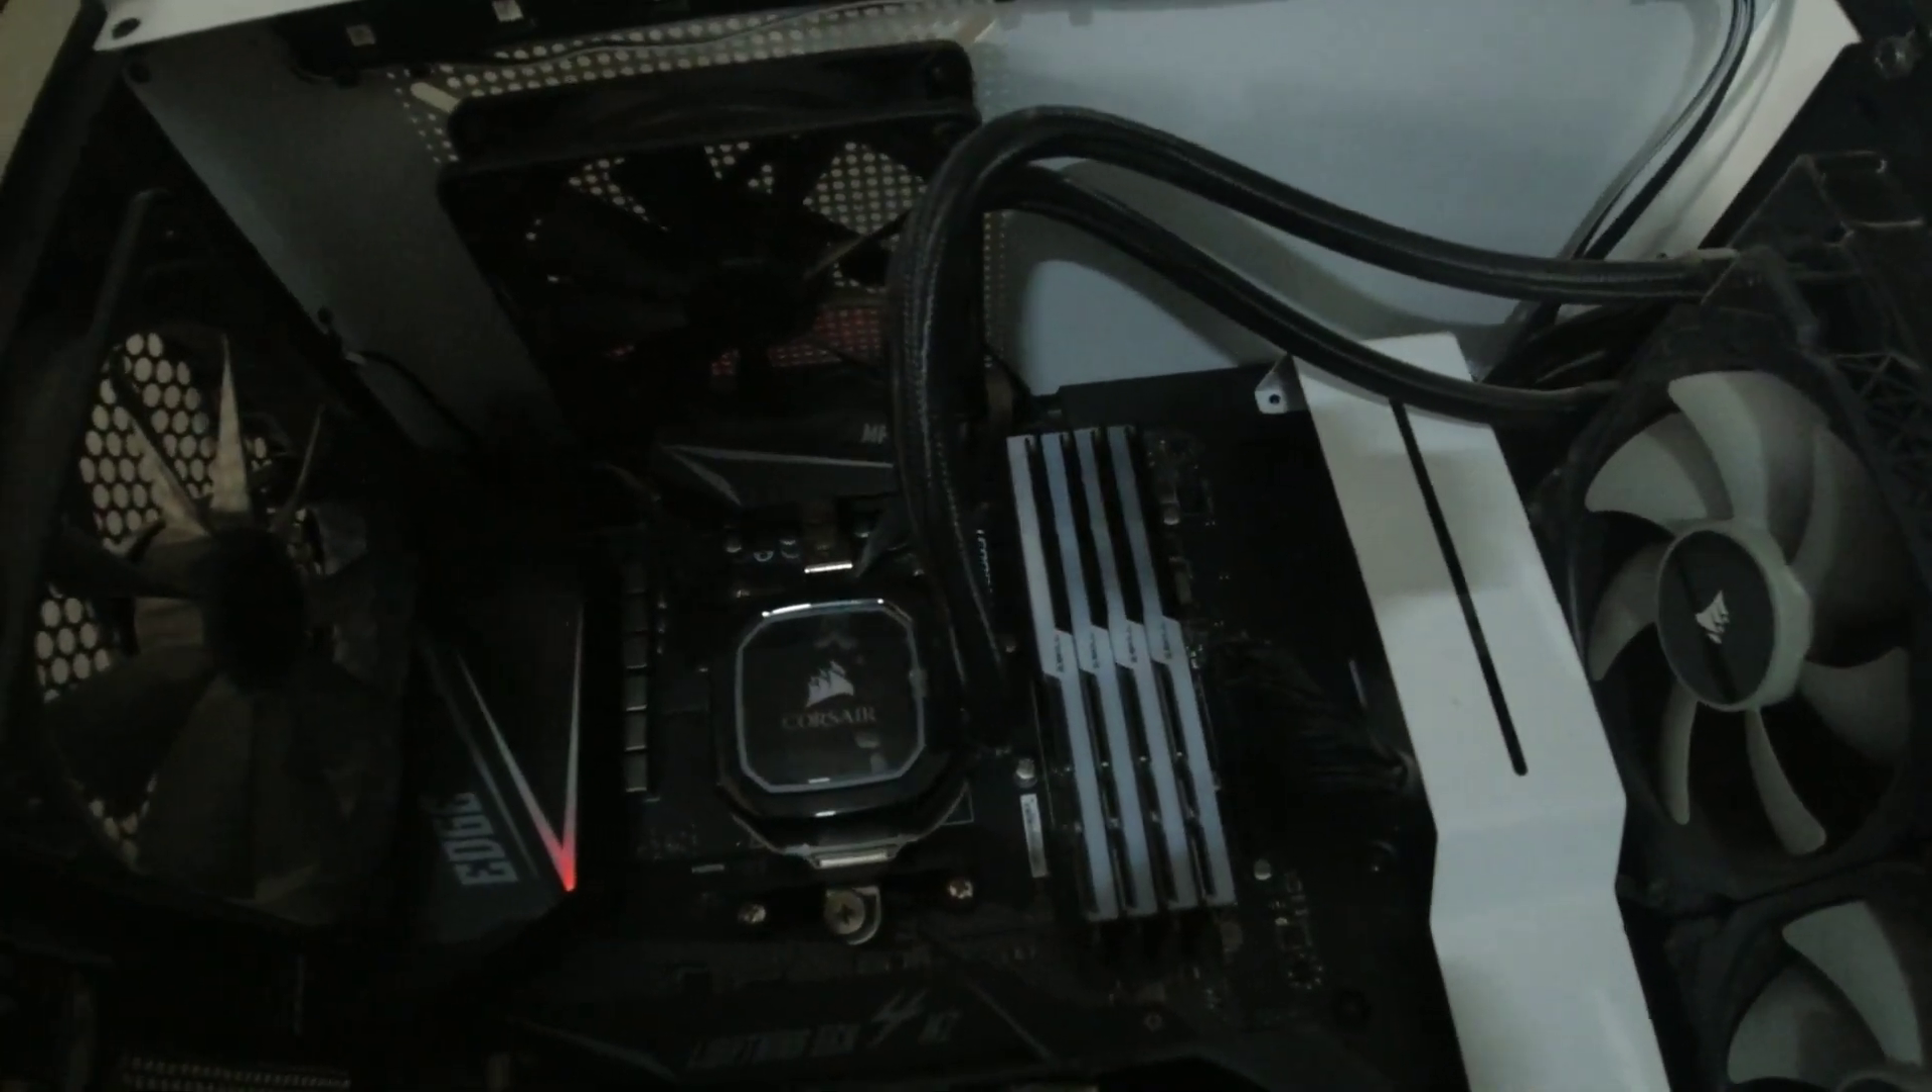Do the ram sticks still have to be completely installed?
No.